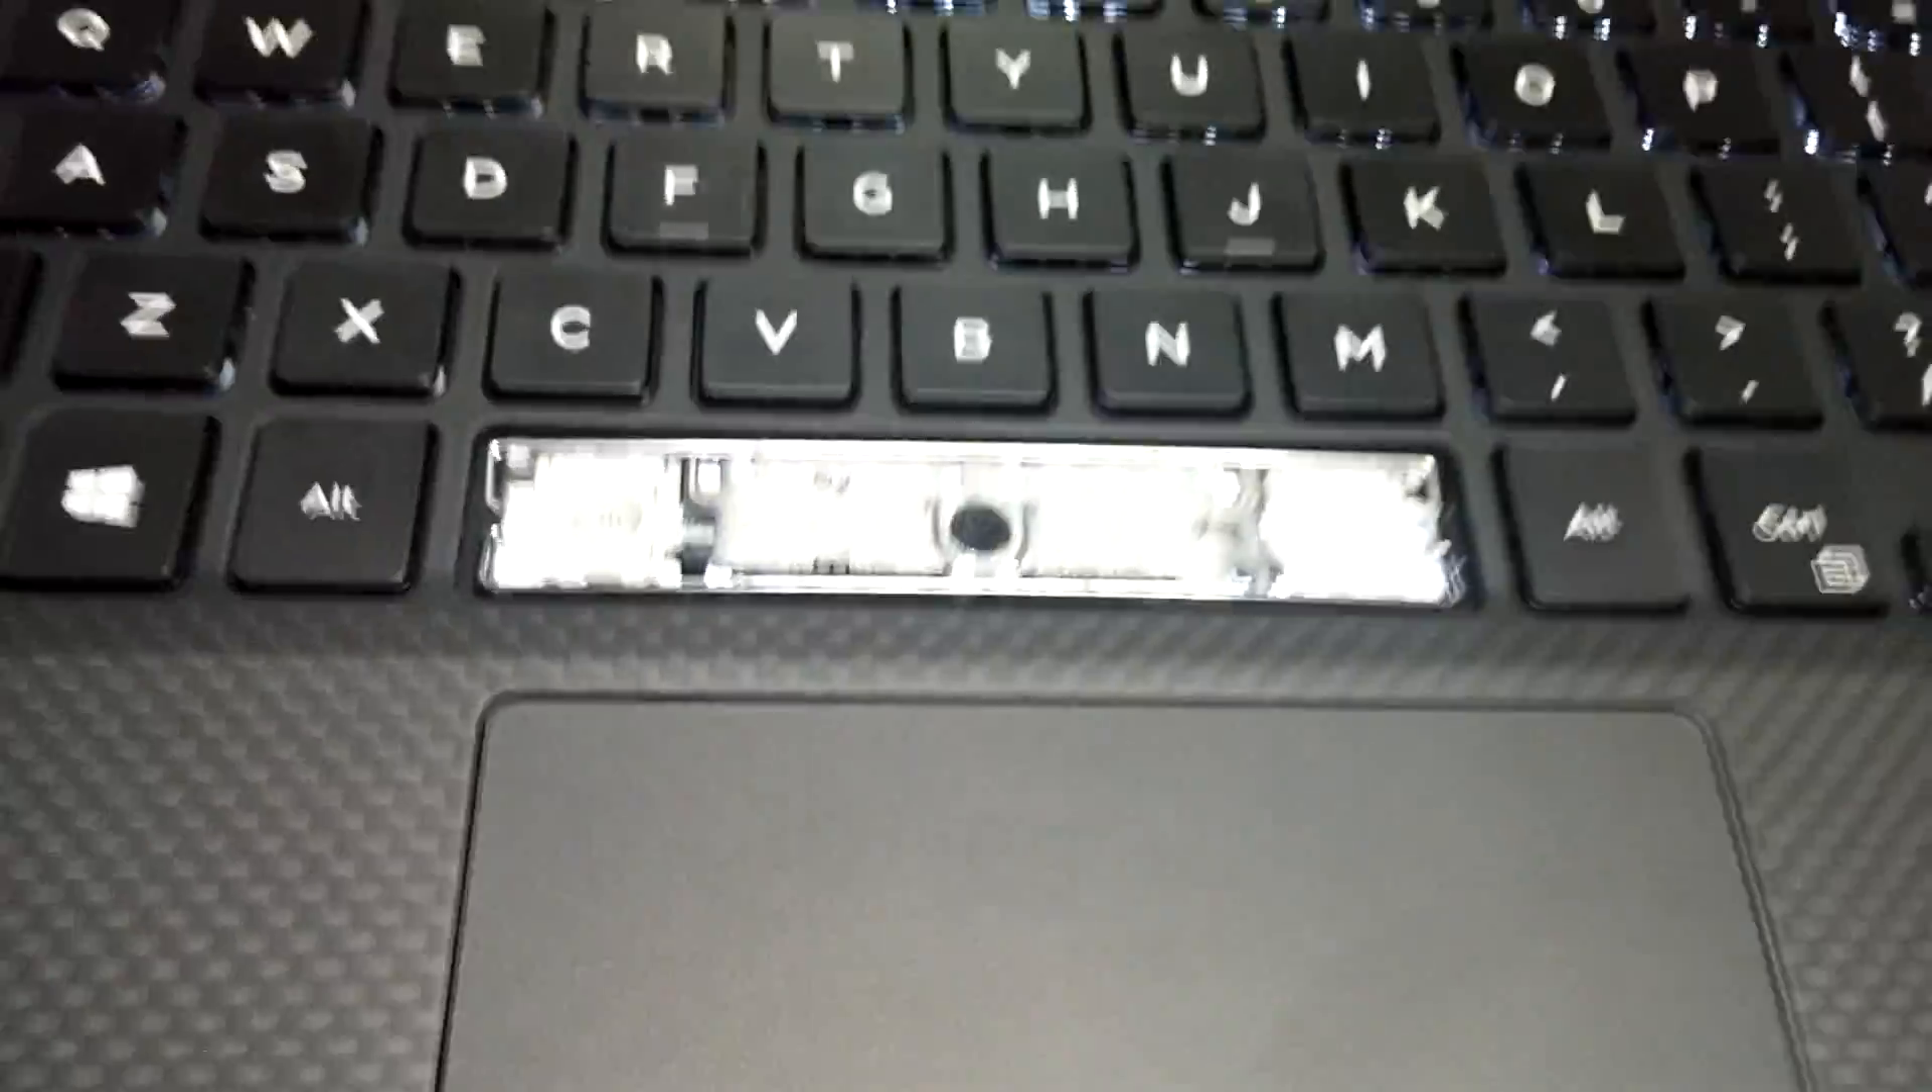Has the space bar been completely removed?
Yes.